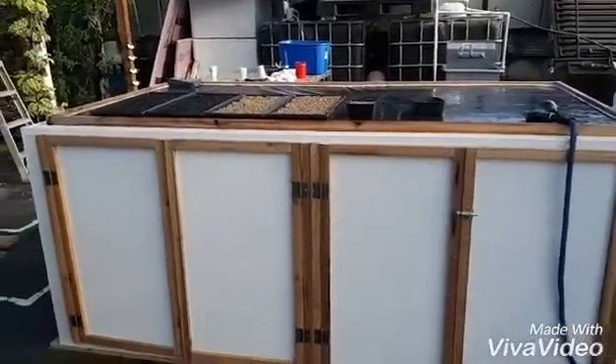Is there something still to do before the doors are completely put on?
No.